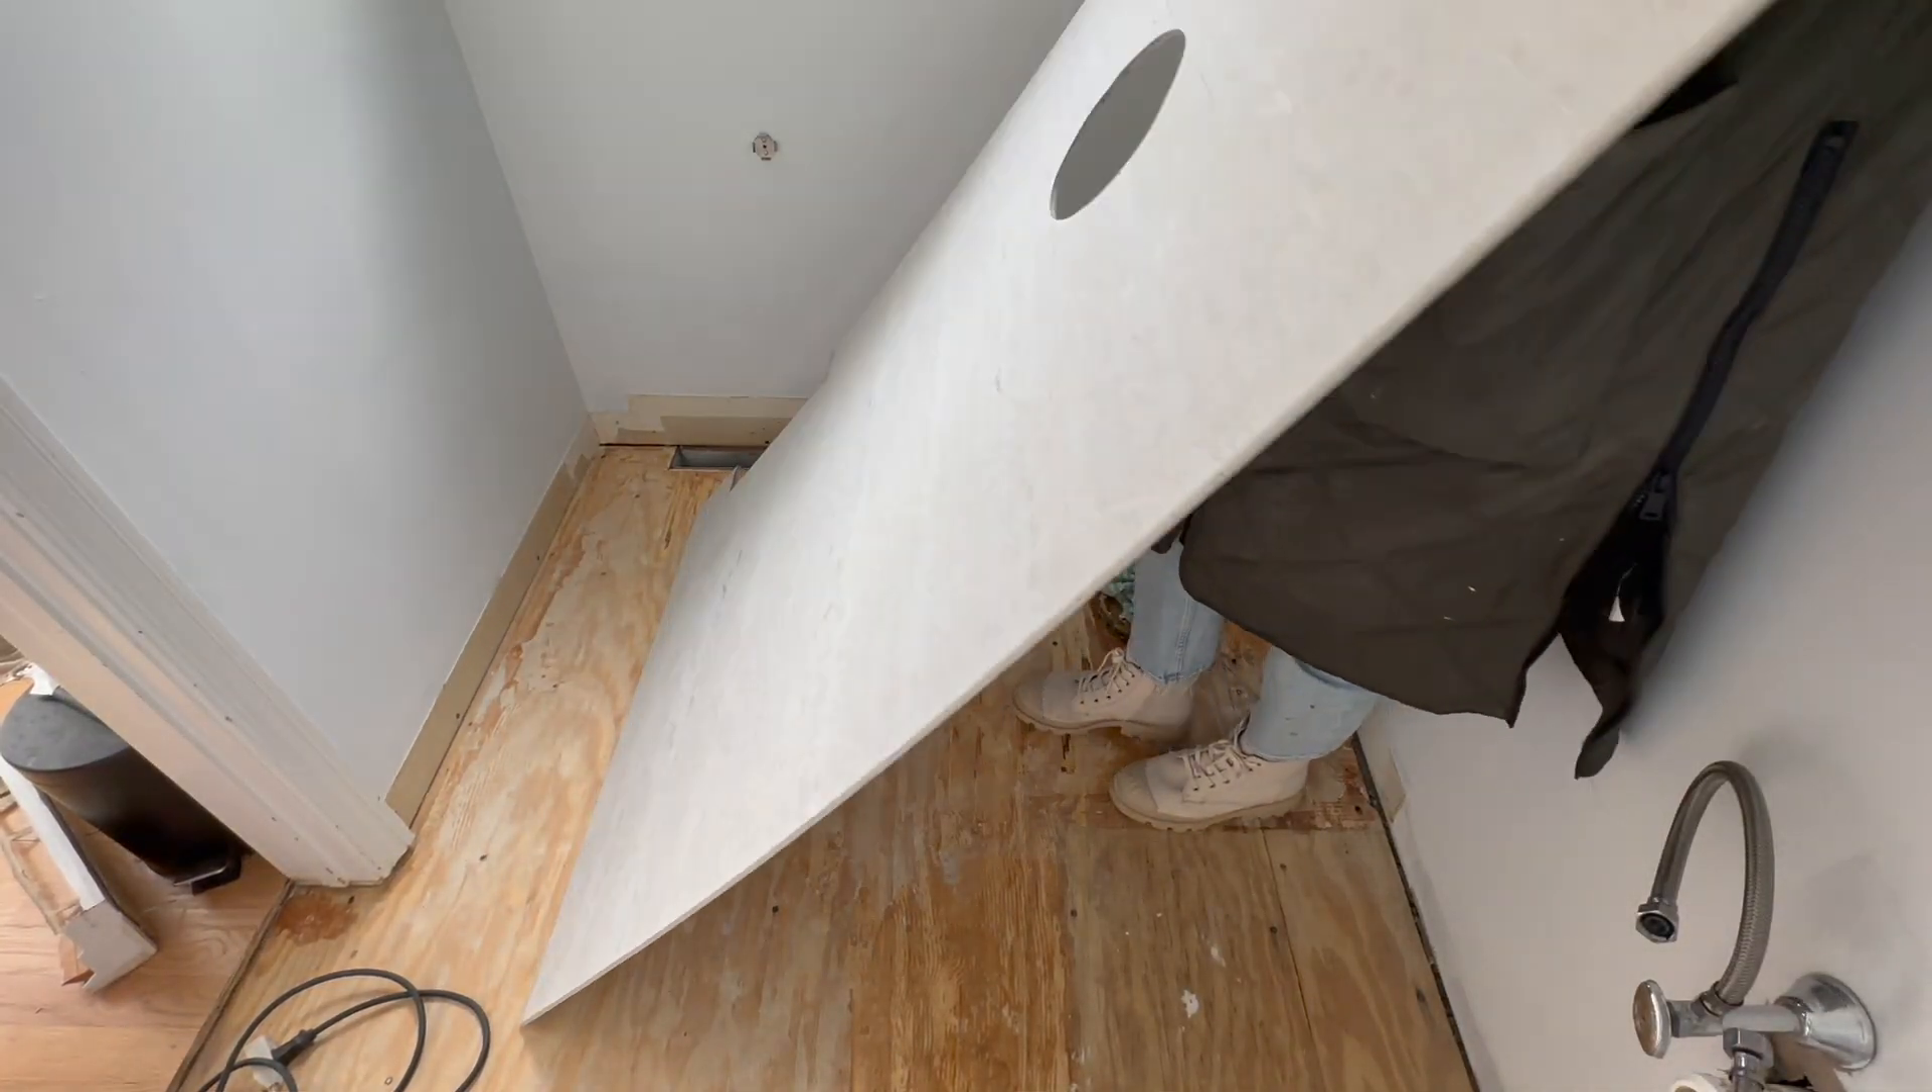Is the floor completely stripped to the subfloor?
Yes.